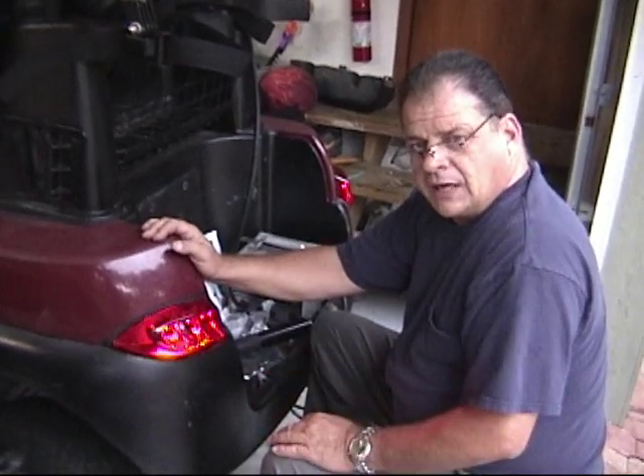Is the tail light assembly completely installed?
Yes.